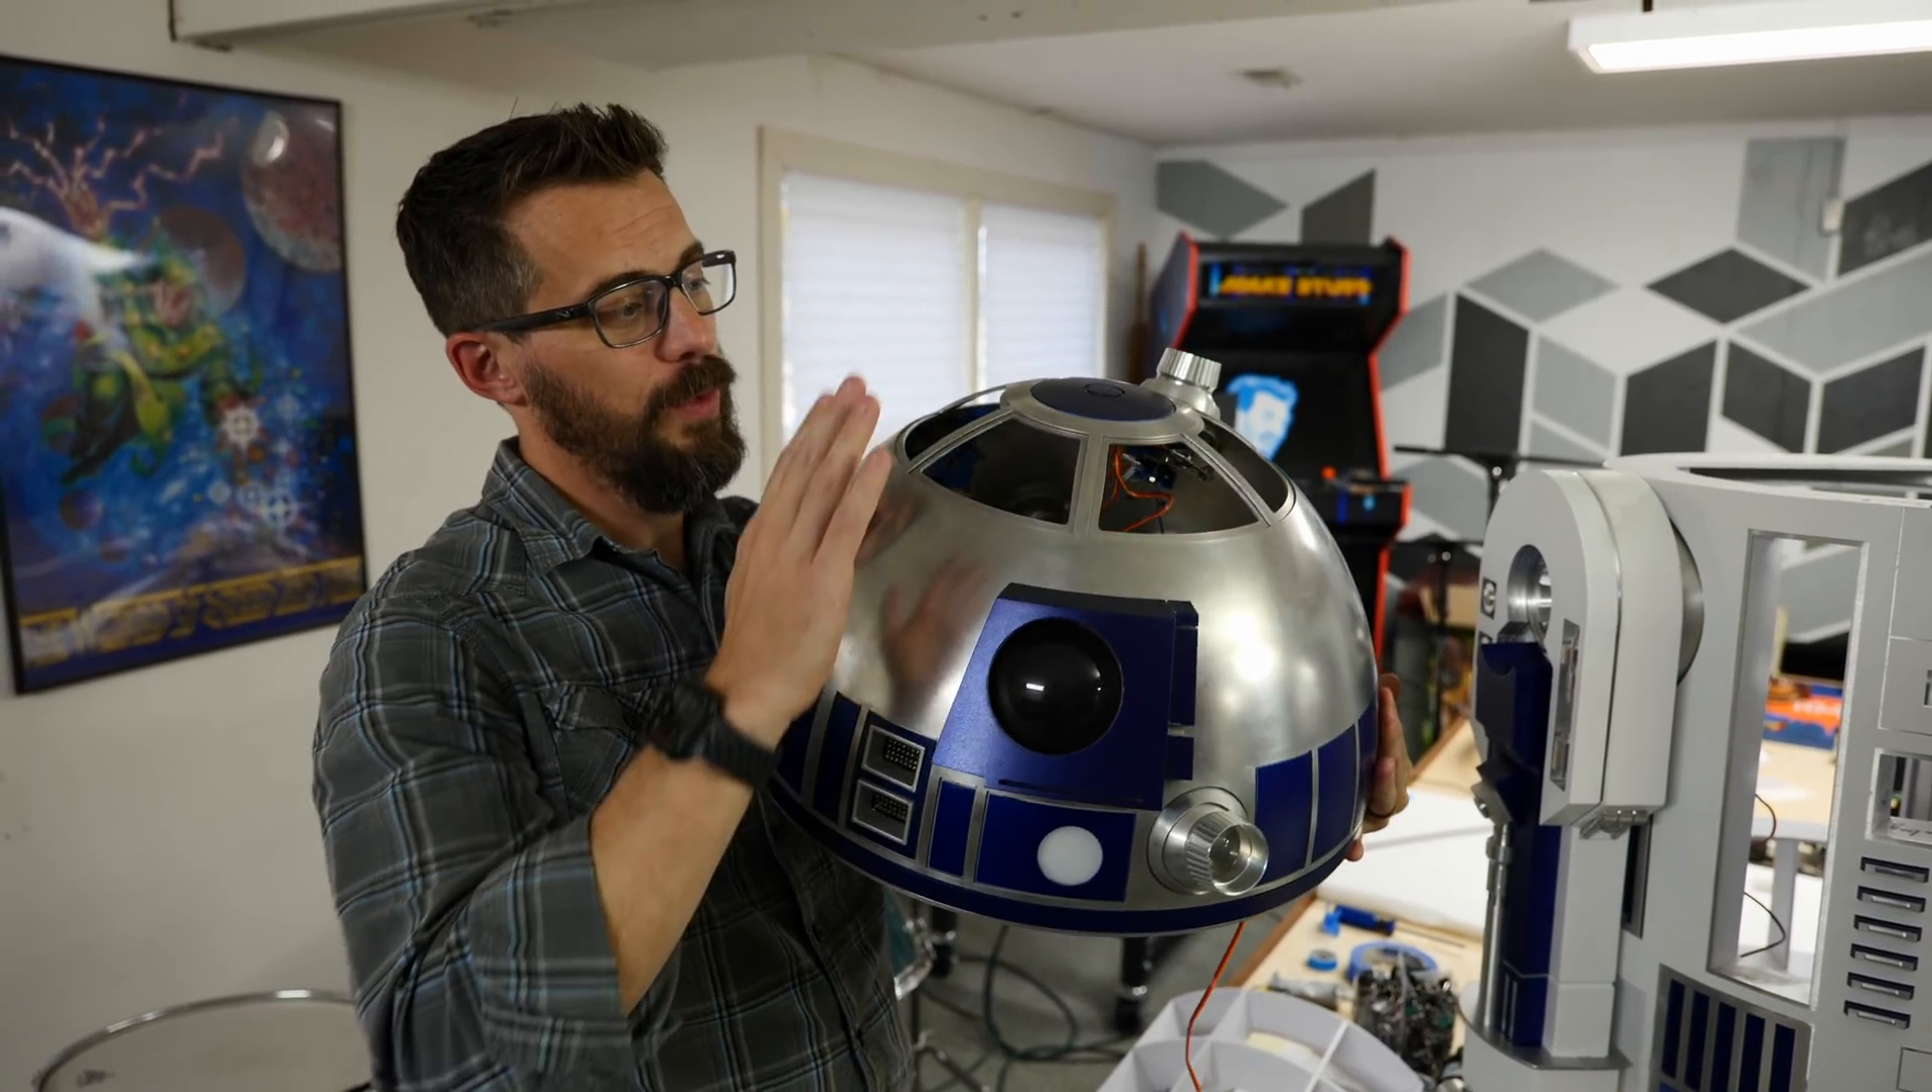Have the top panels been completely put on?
No.